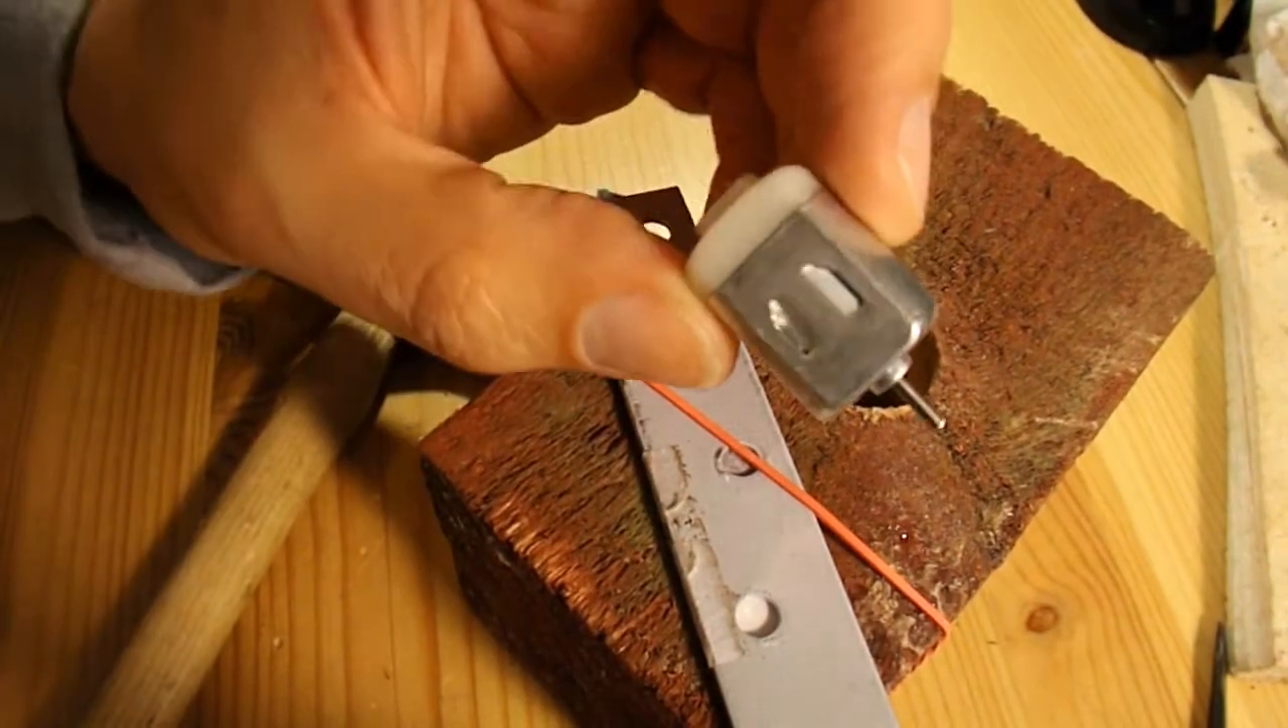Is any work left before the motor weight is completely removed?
No.